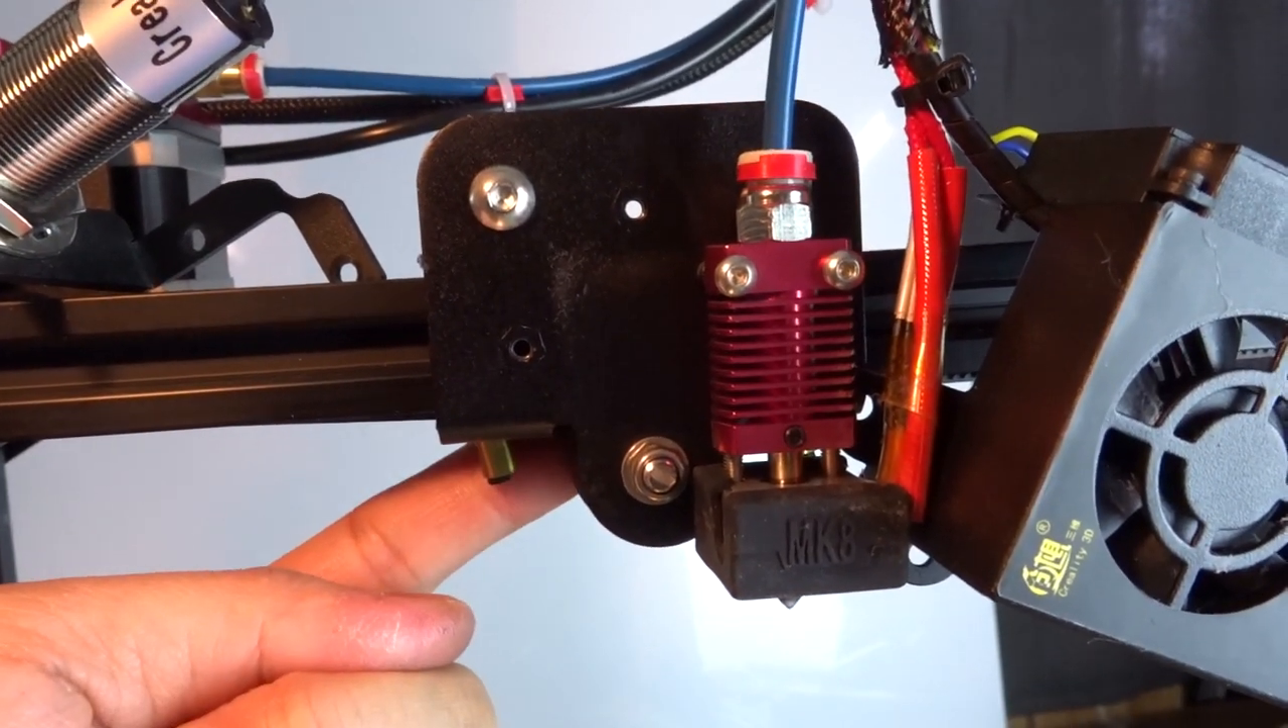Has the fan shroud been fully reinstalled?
No.